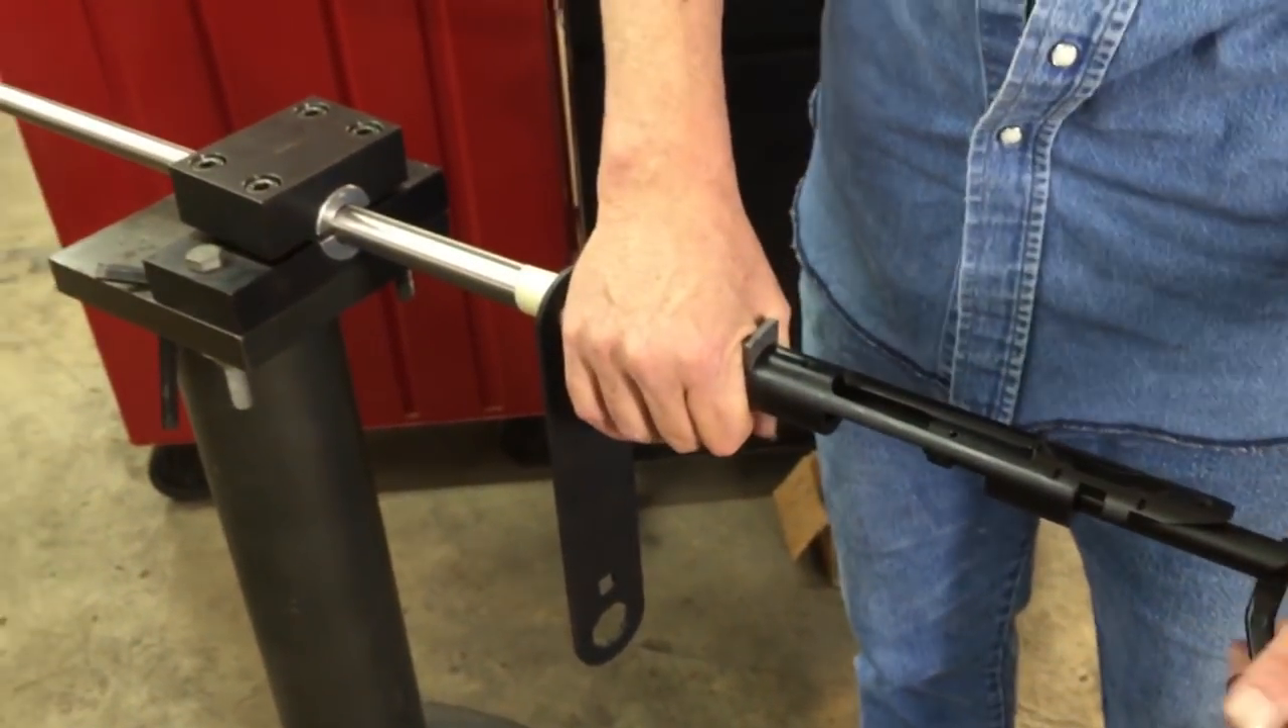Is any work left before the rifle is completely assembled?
Yes.